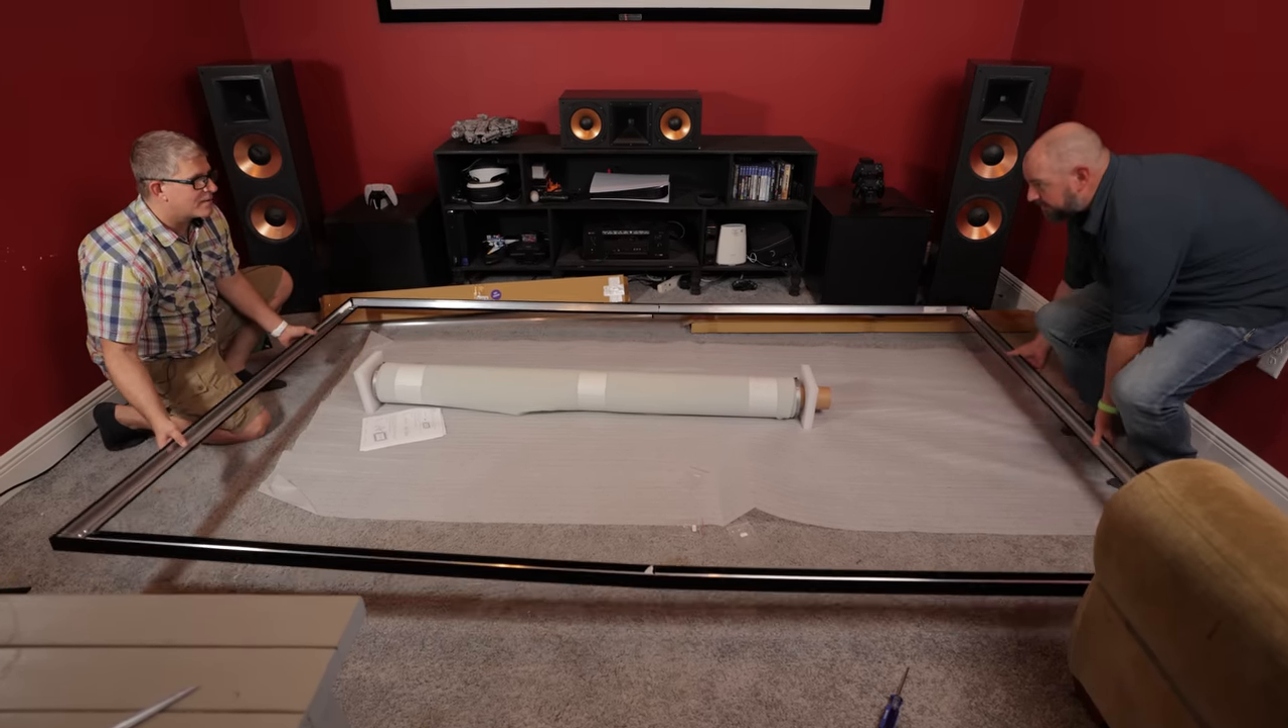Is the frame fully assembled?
Yes.